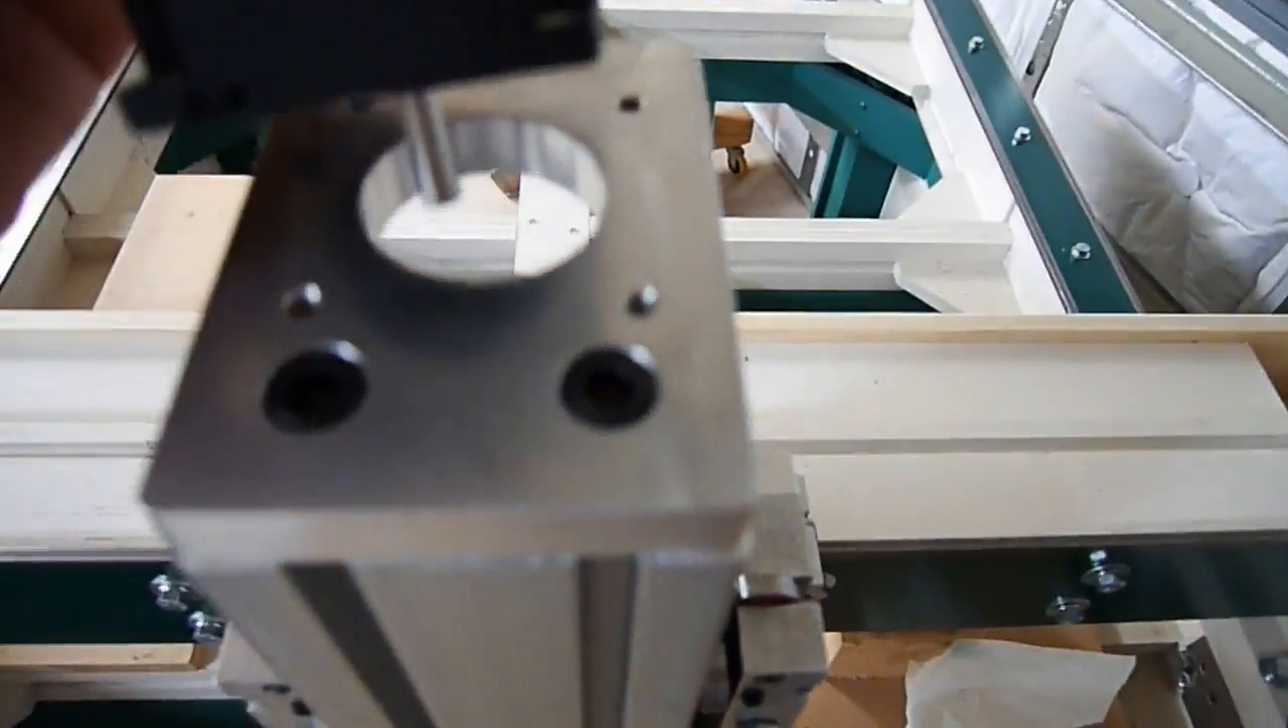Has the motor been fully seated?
No.